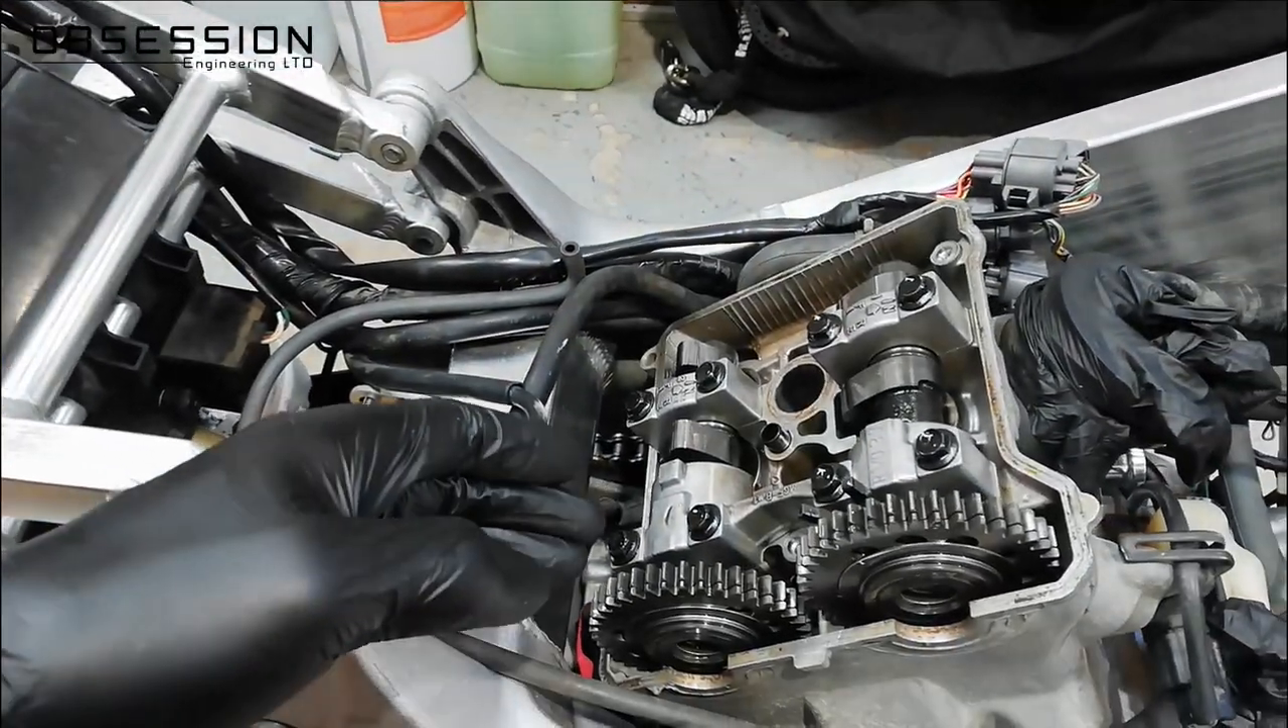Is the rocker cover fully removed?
Yes.